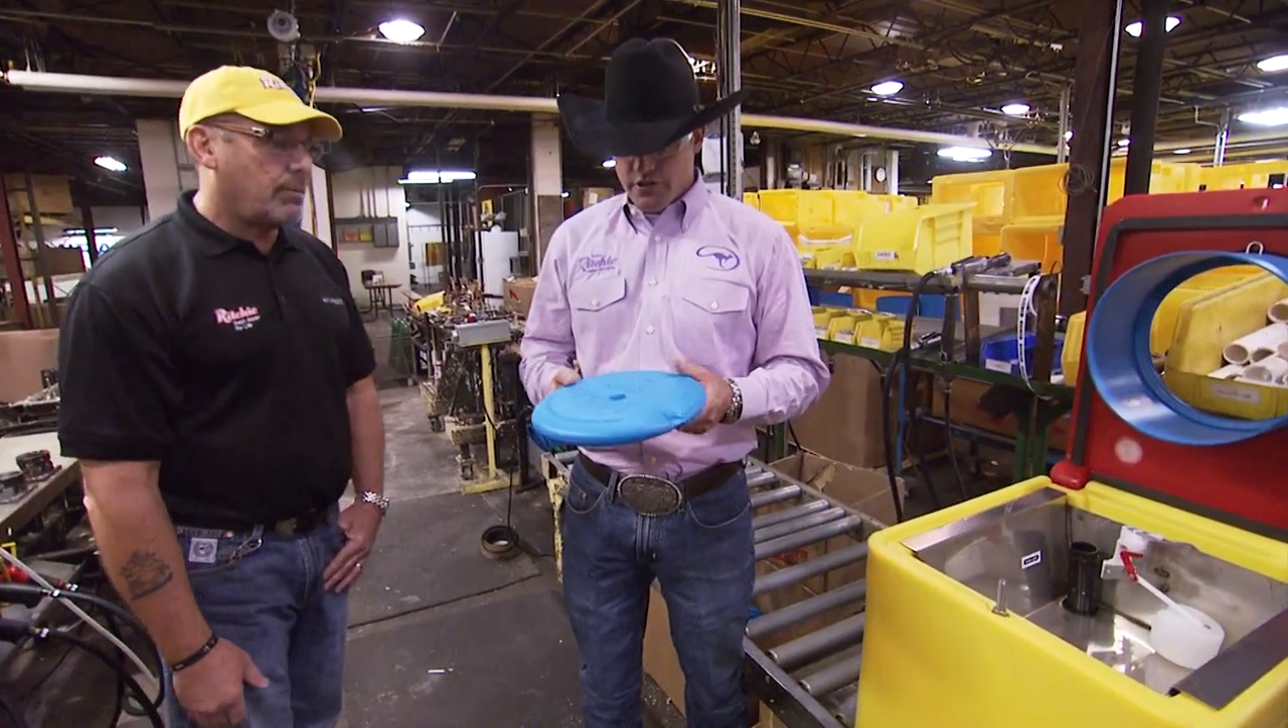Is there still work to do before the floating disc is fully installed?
Yes.